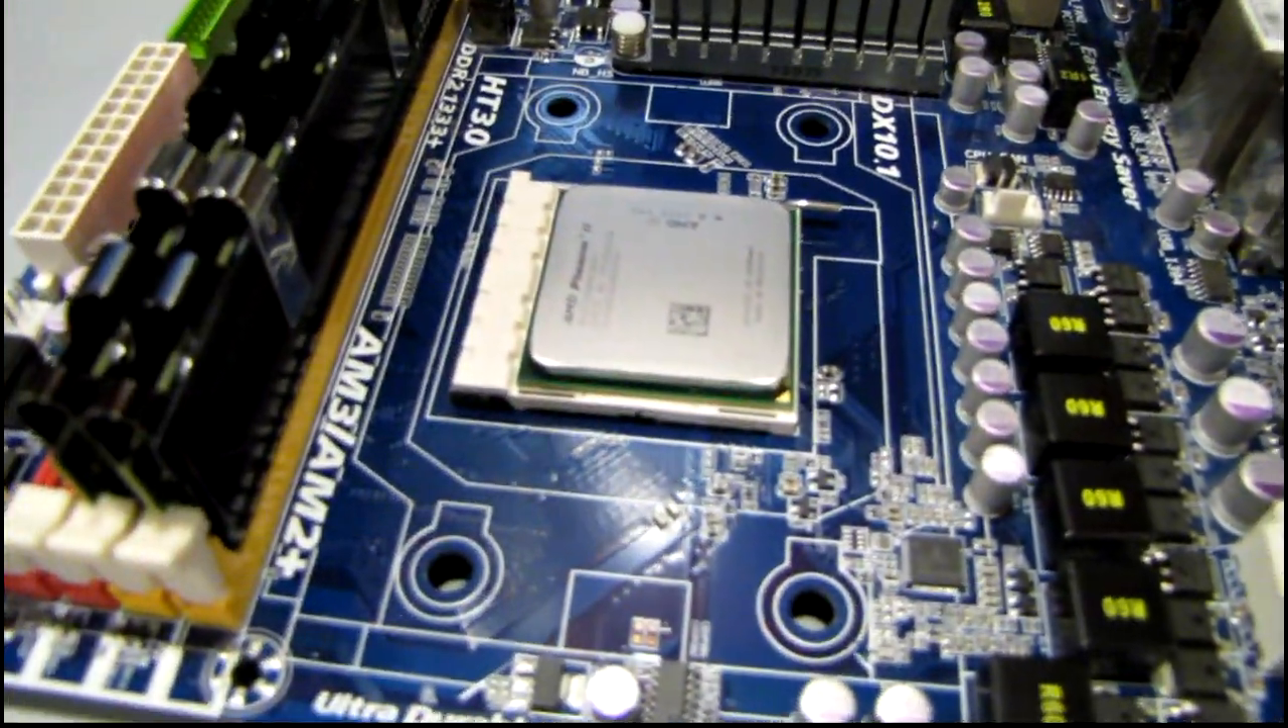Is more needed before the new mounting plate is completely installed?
Yes.